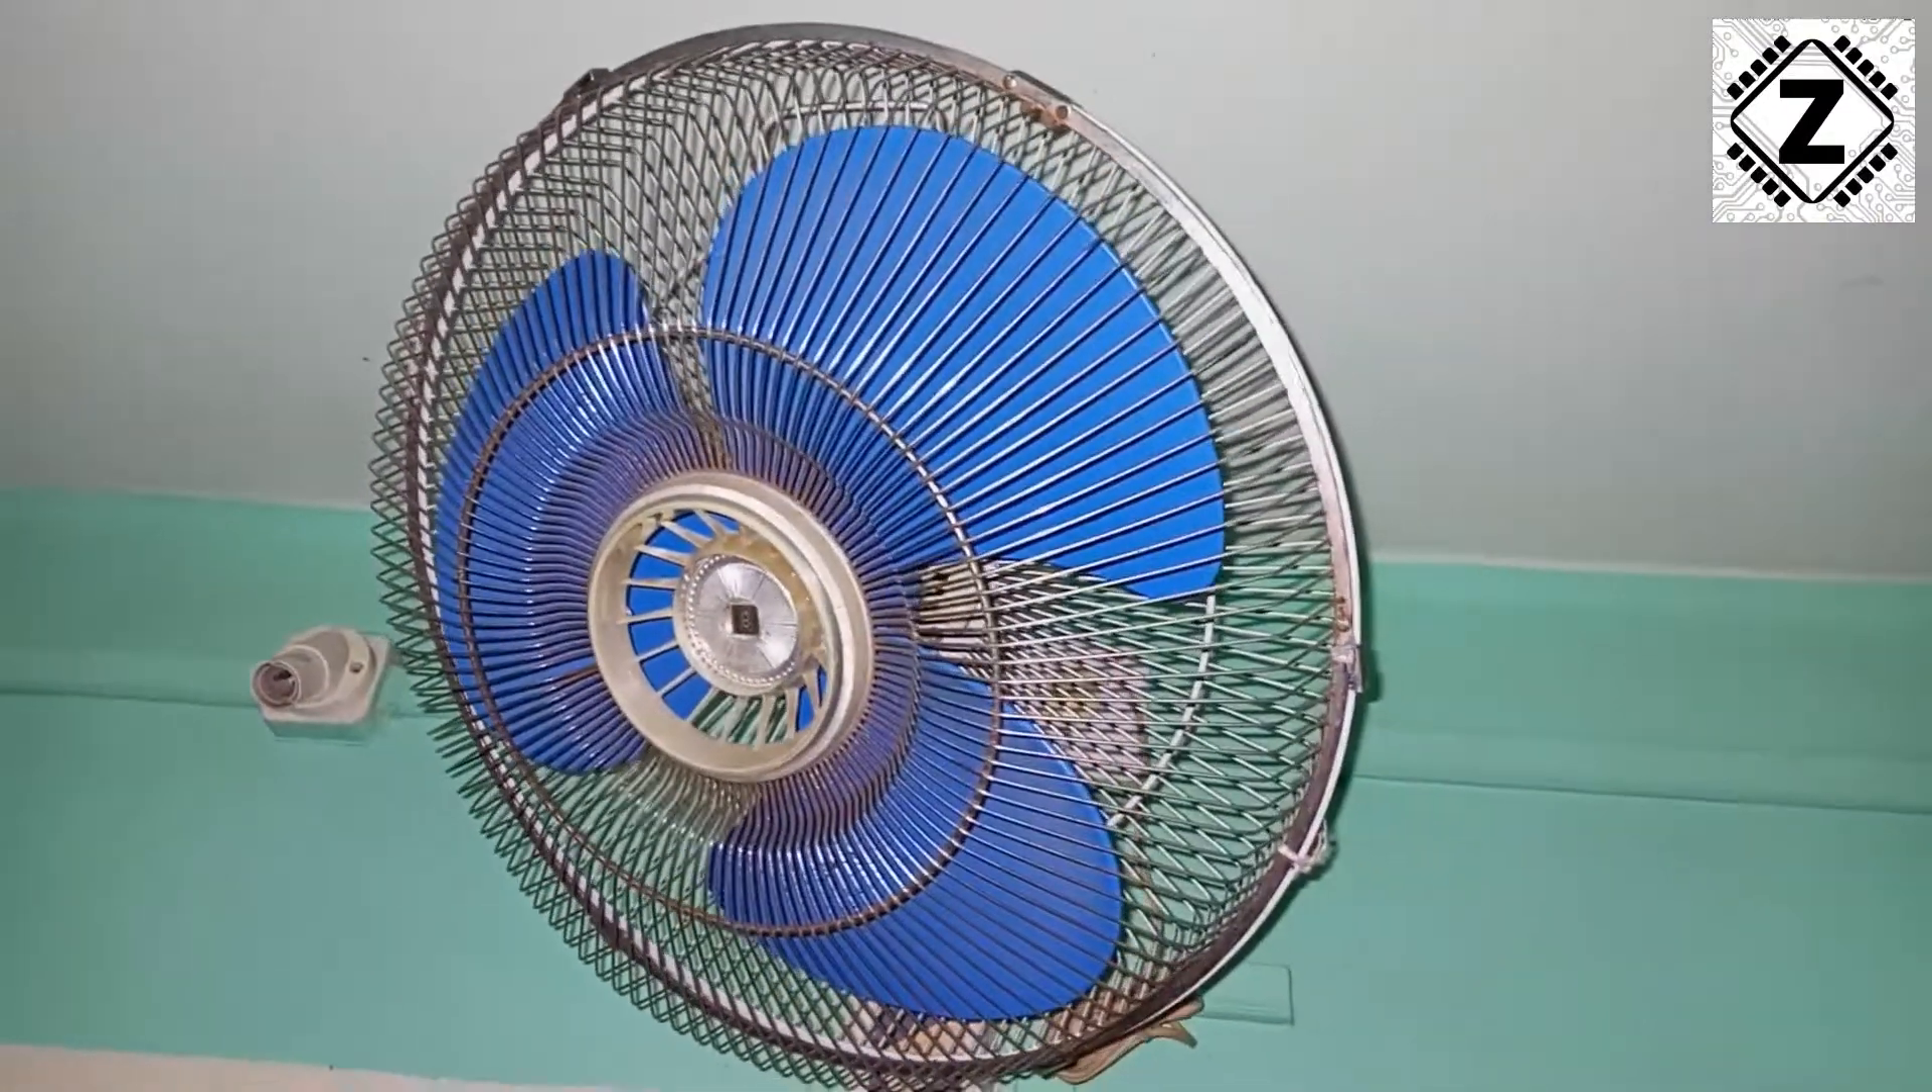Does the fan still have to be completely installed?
No.